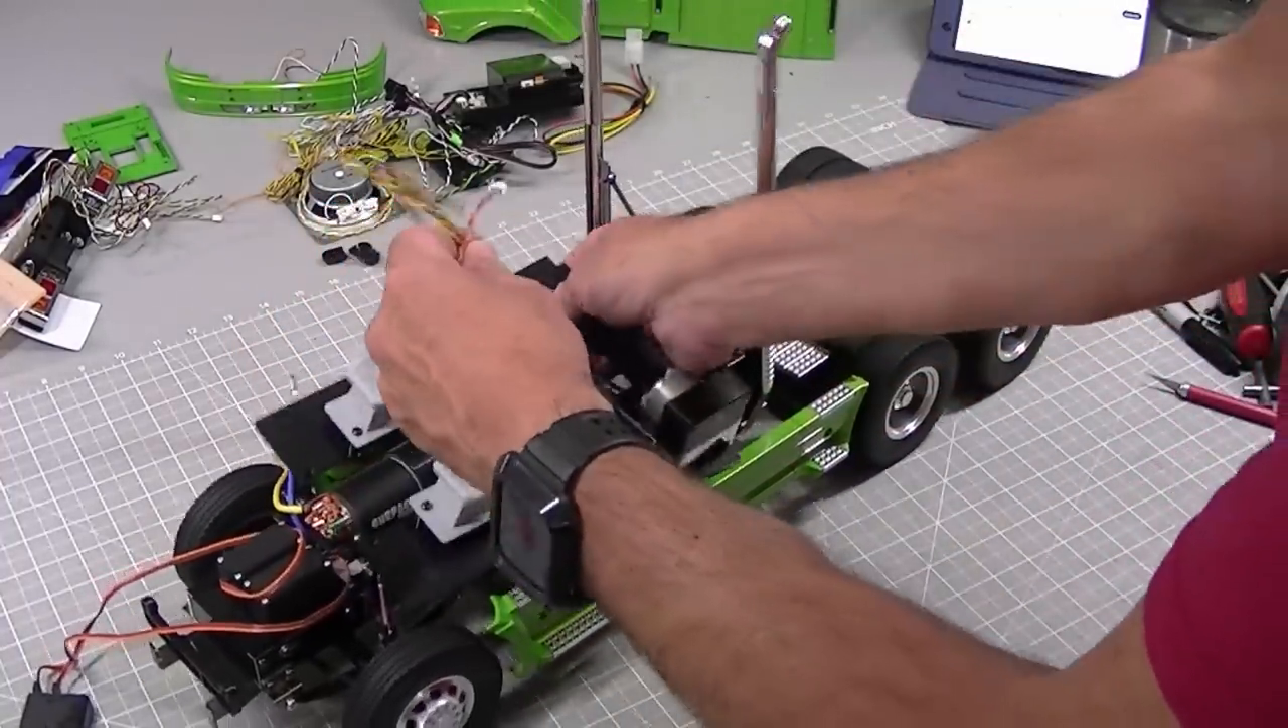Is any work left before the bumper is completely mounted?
Yes.